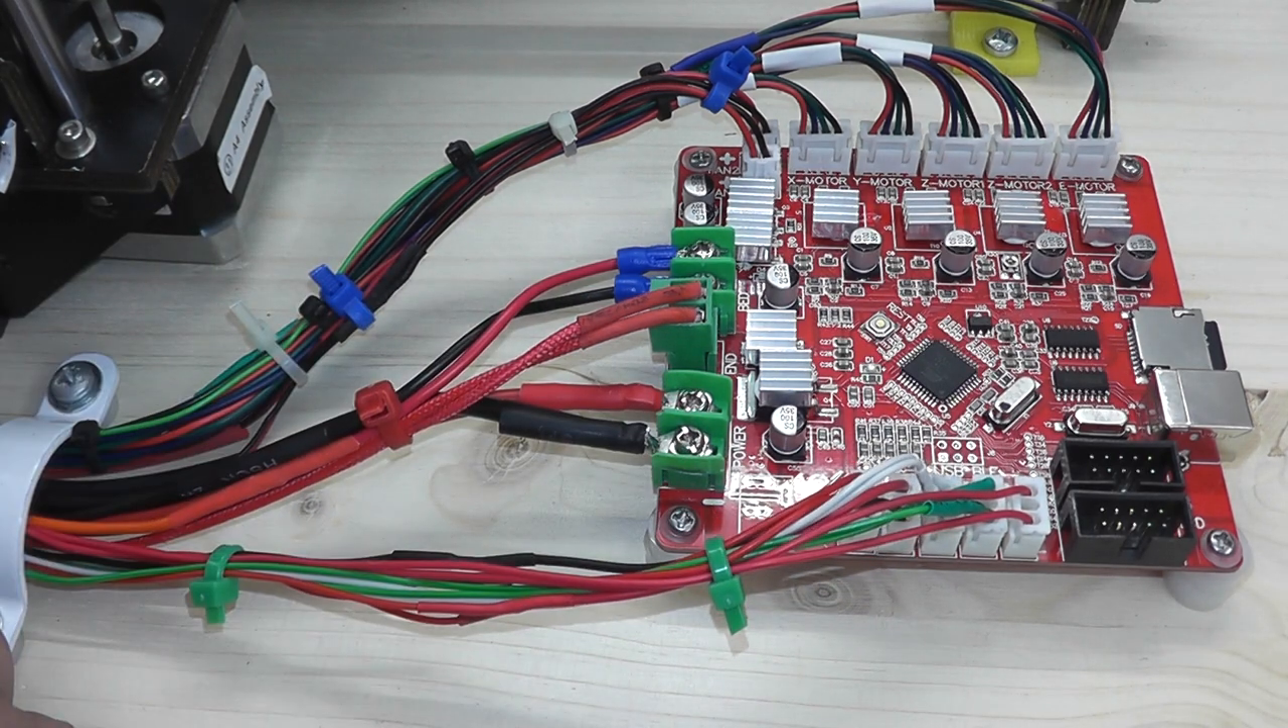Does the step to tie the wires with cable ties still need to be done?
No.